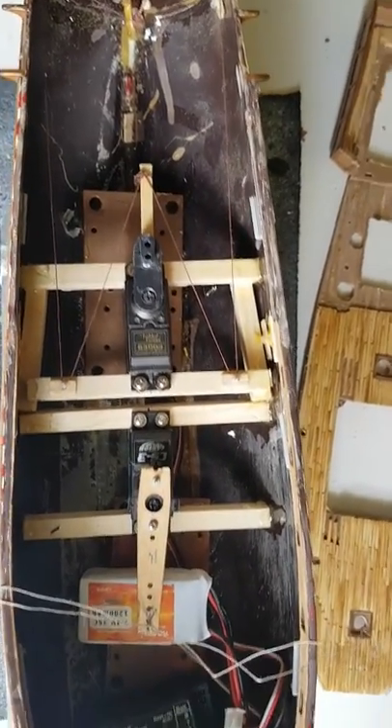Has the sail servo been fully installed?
Yes.